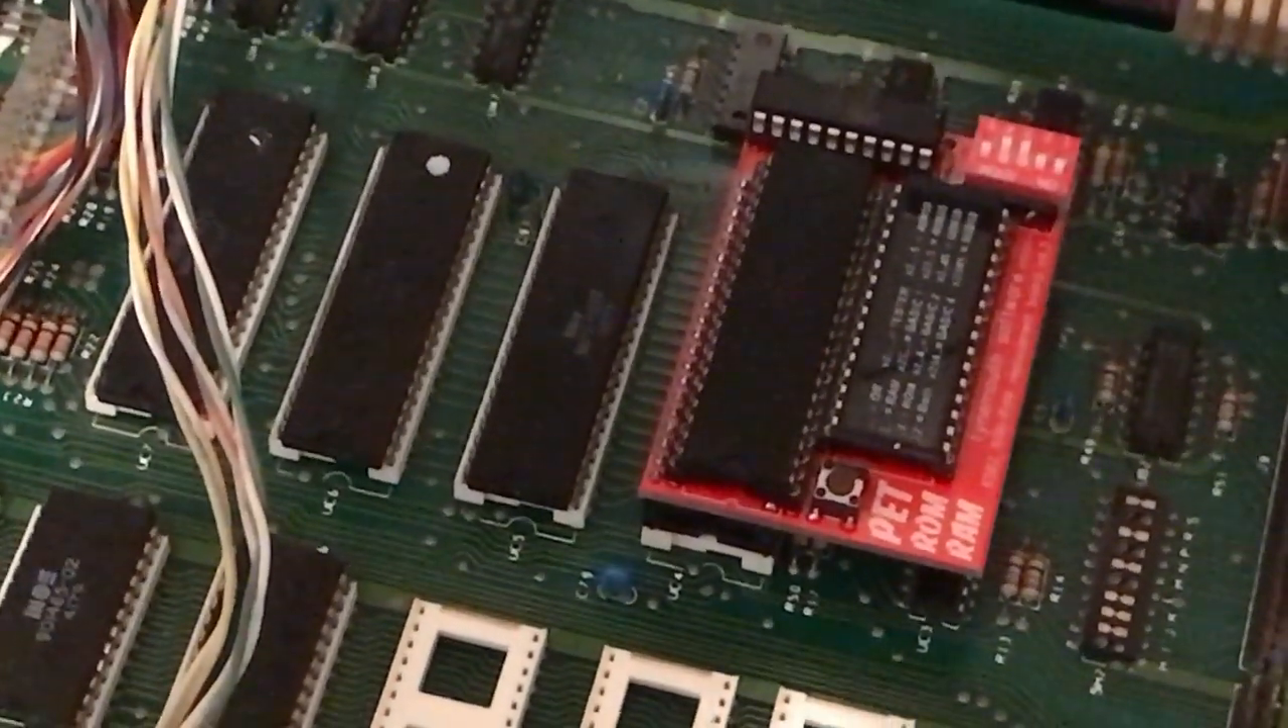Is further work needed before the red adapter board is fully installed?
No.